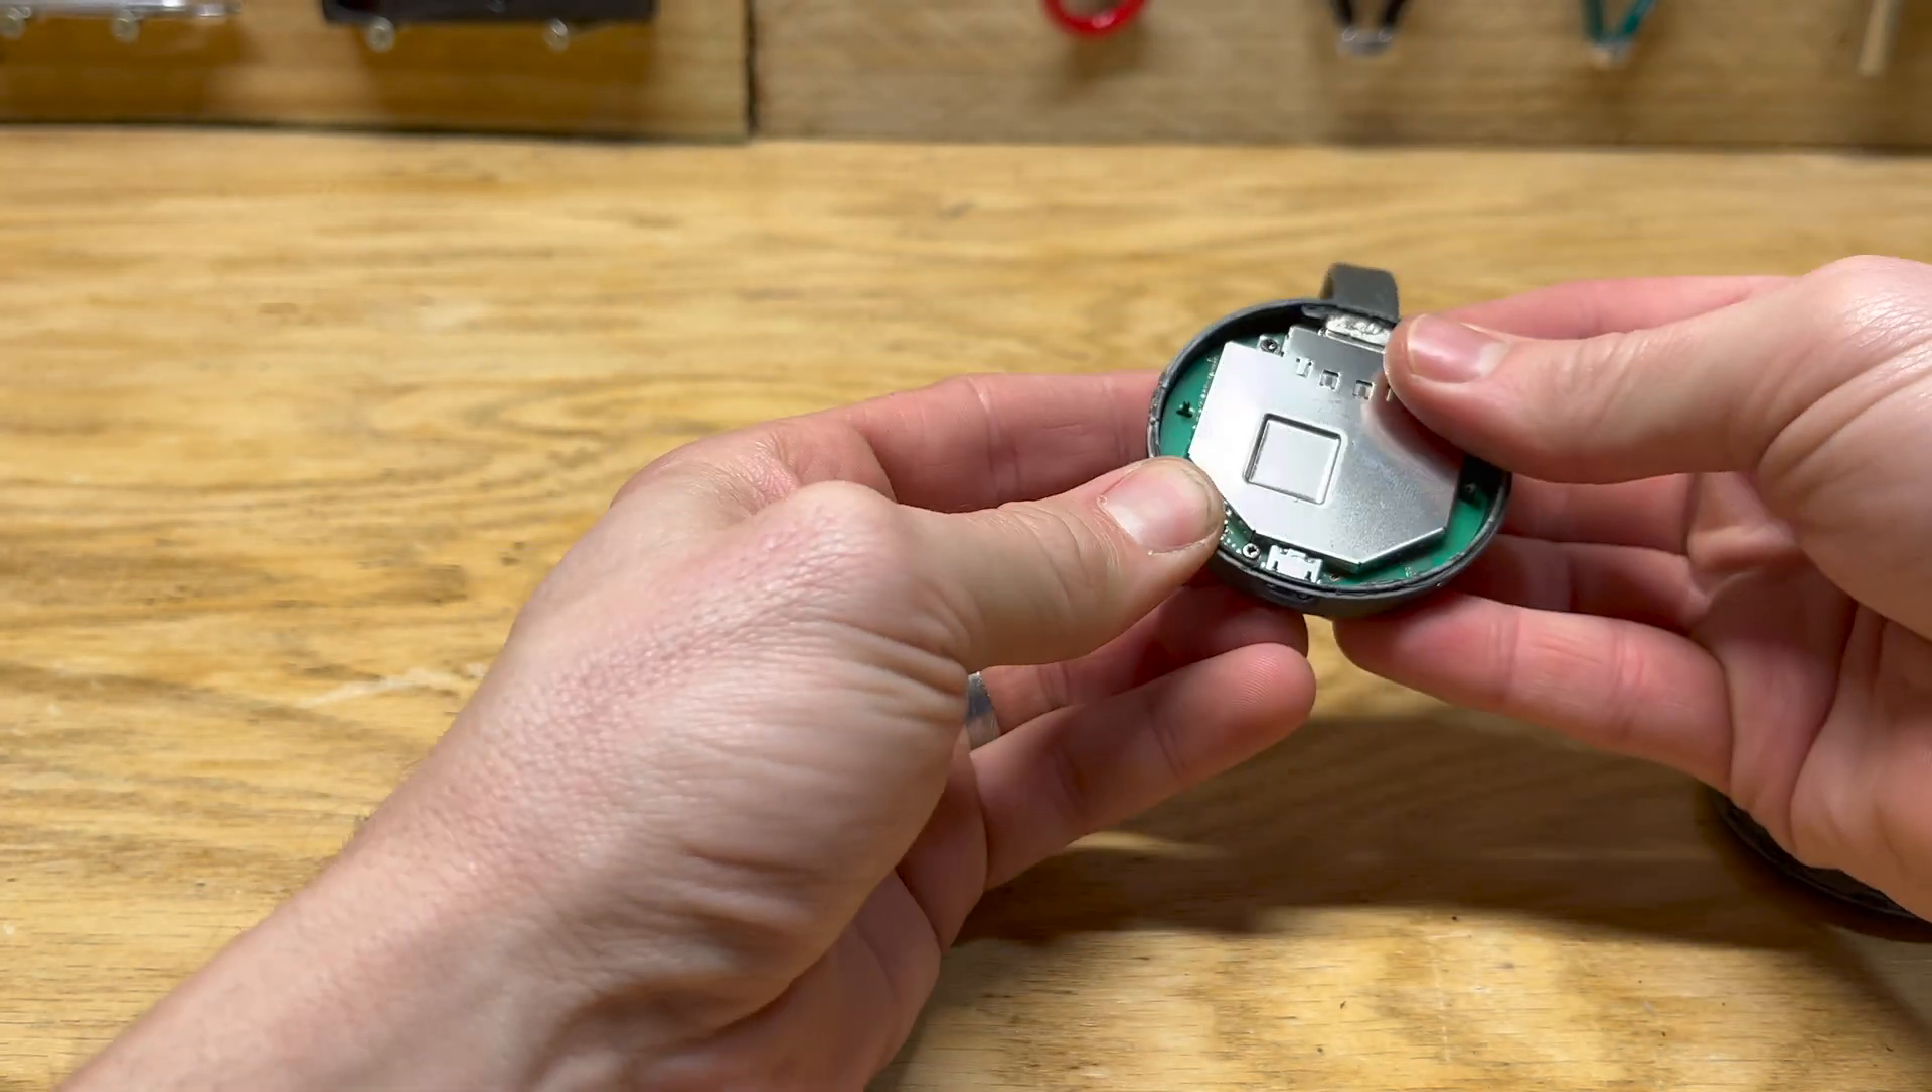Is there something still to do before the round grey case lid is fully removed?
No.